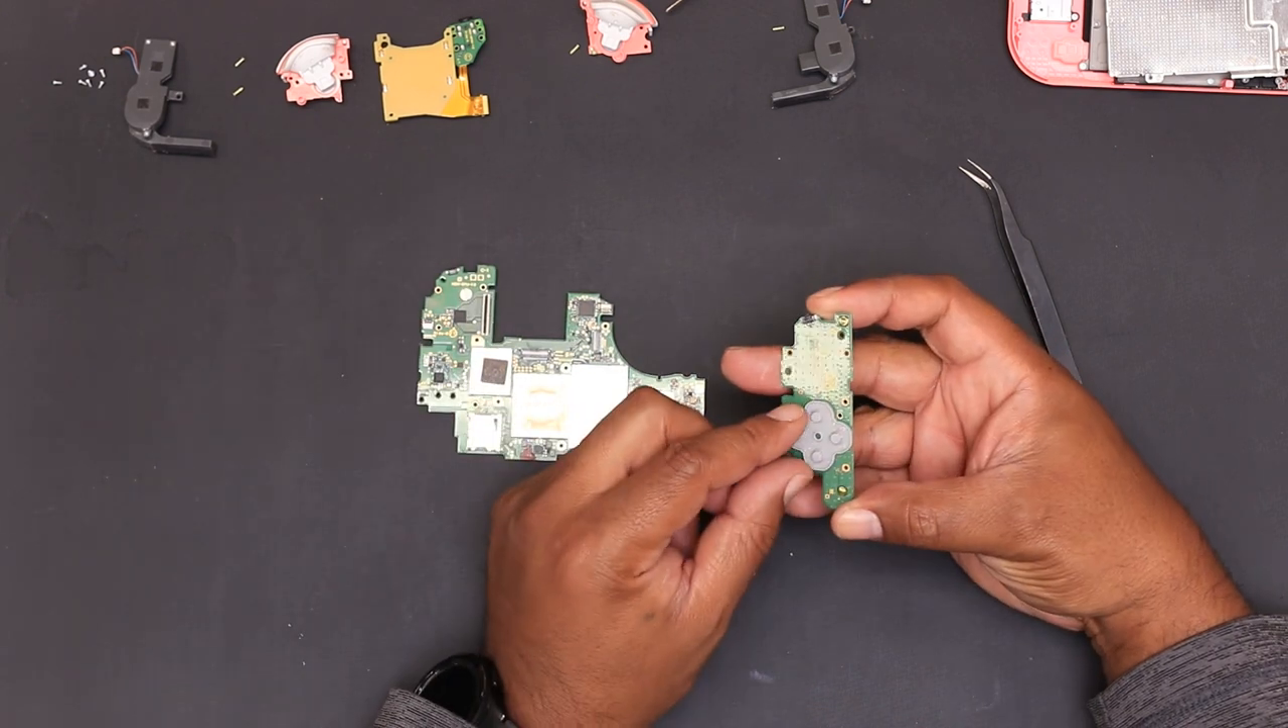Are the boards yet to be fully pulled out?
No.